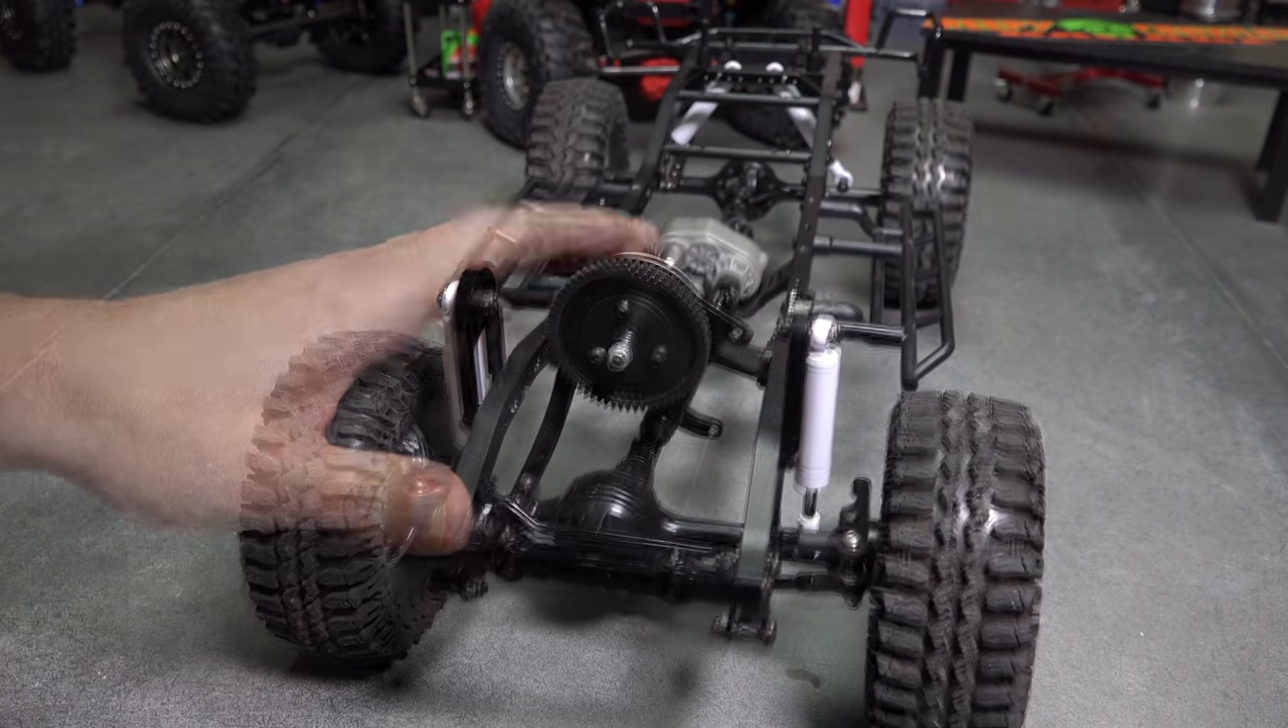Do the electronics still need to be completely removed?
No.